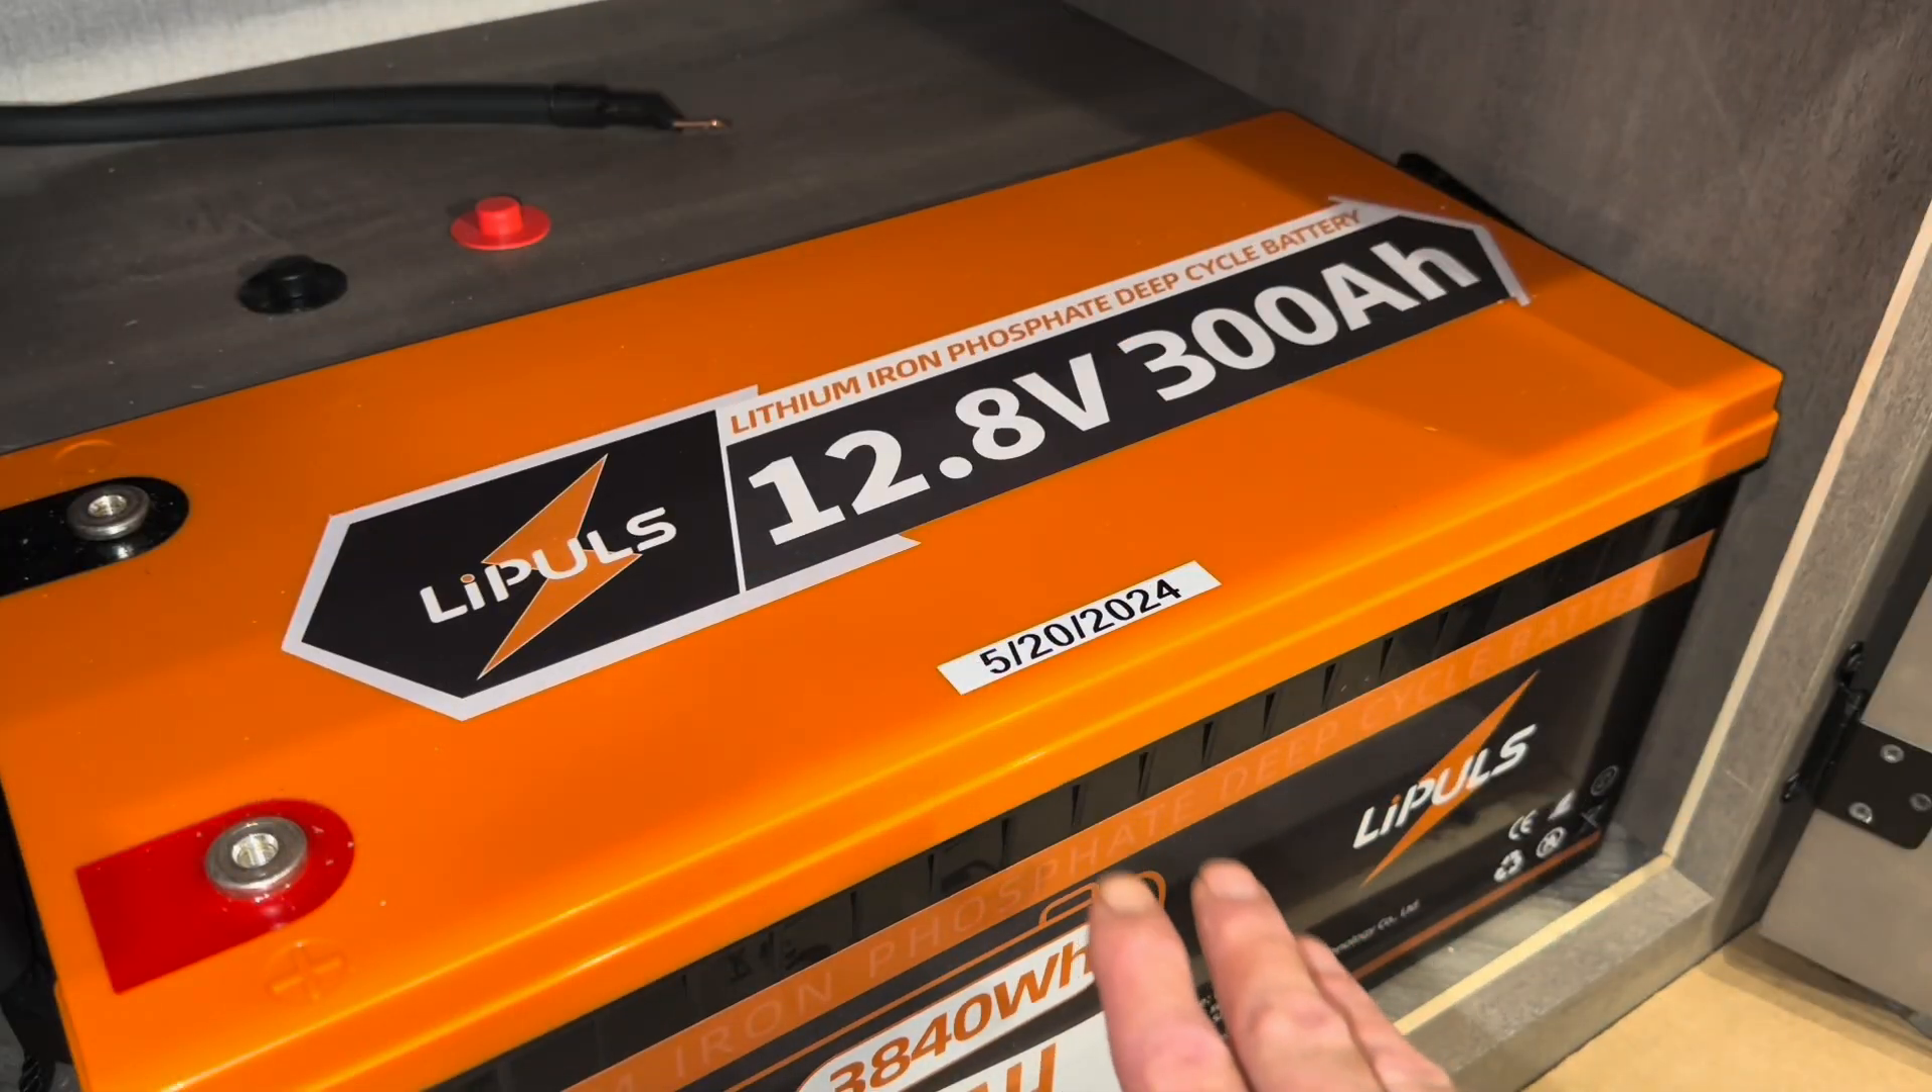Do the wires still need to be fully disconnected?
No.